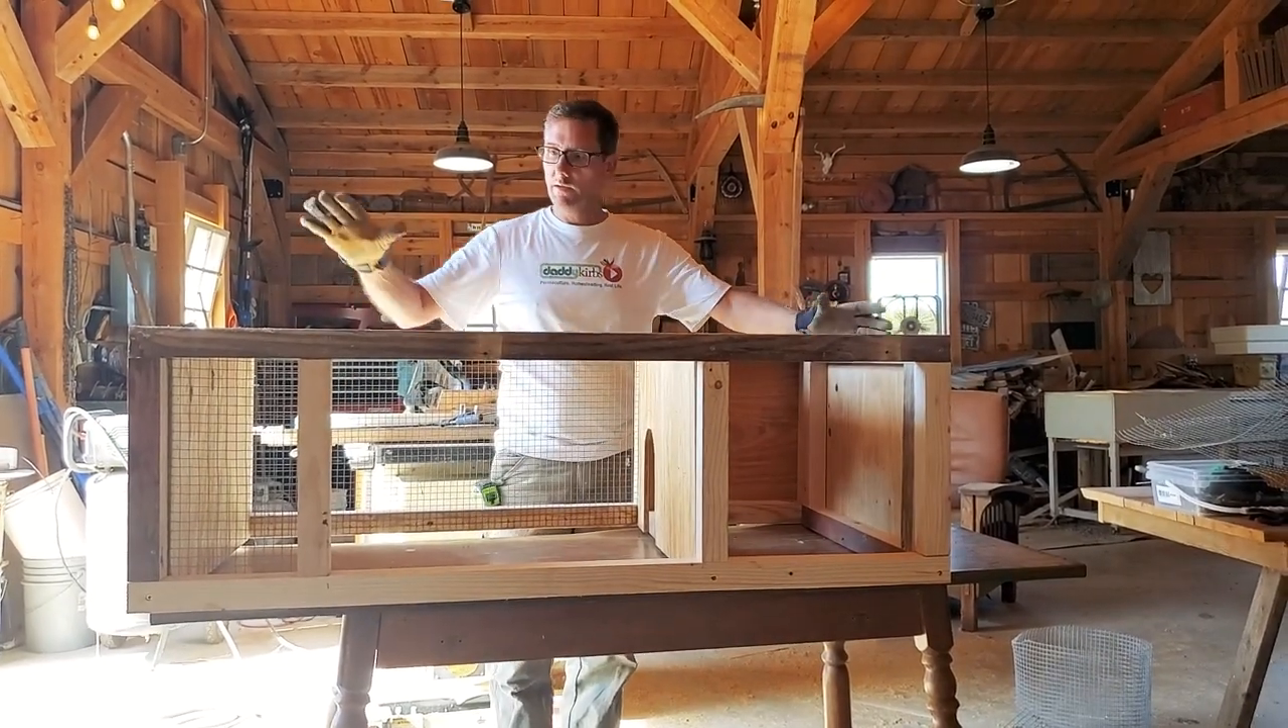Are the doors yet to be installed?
Yes.